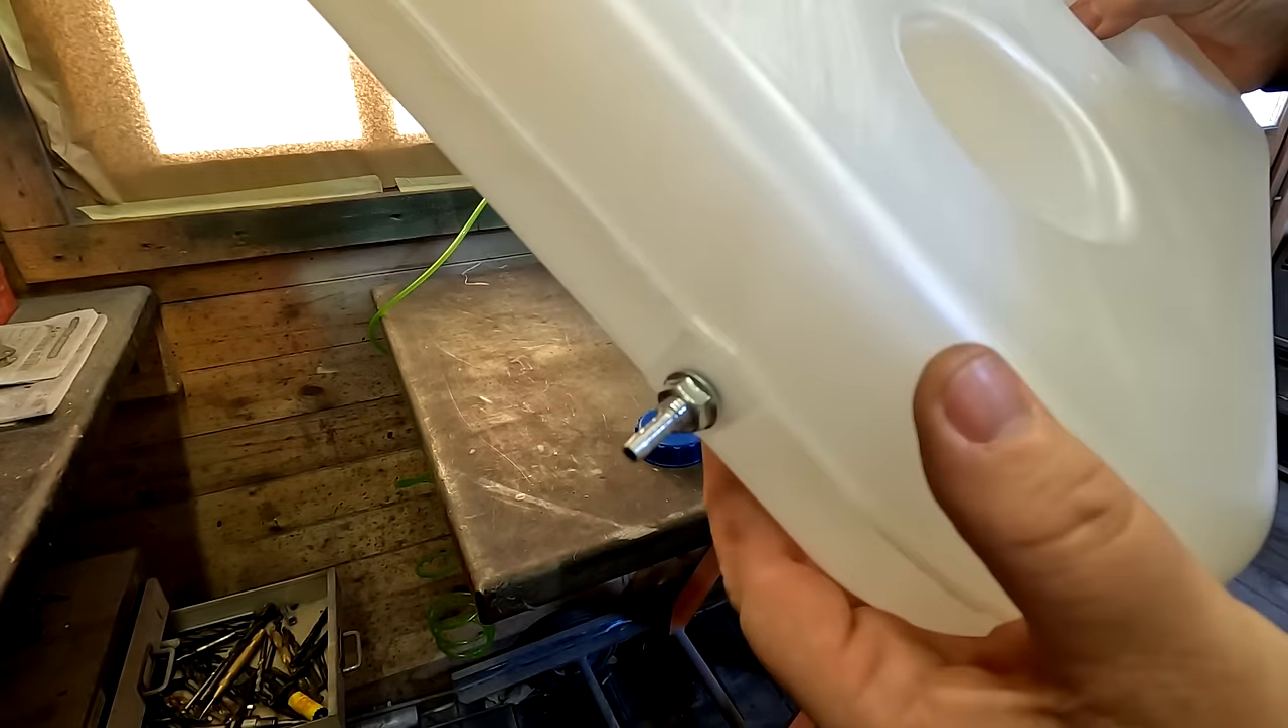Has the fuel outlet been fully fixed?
Yes.